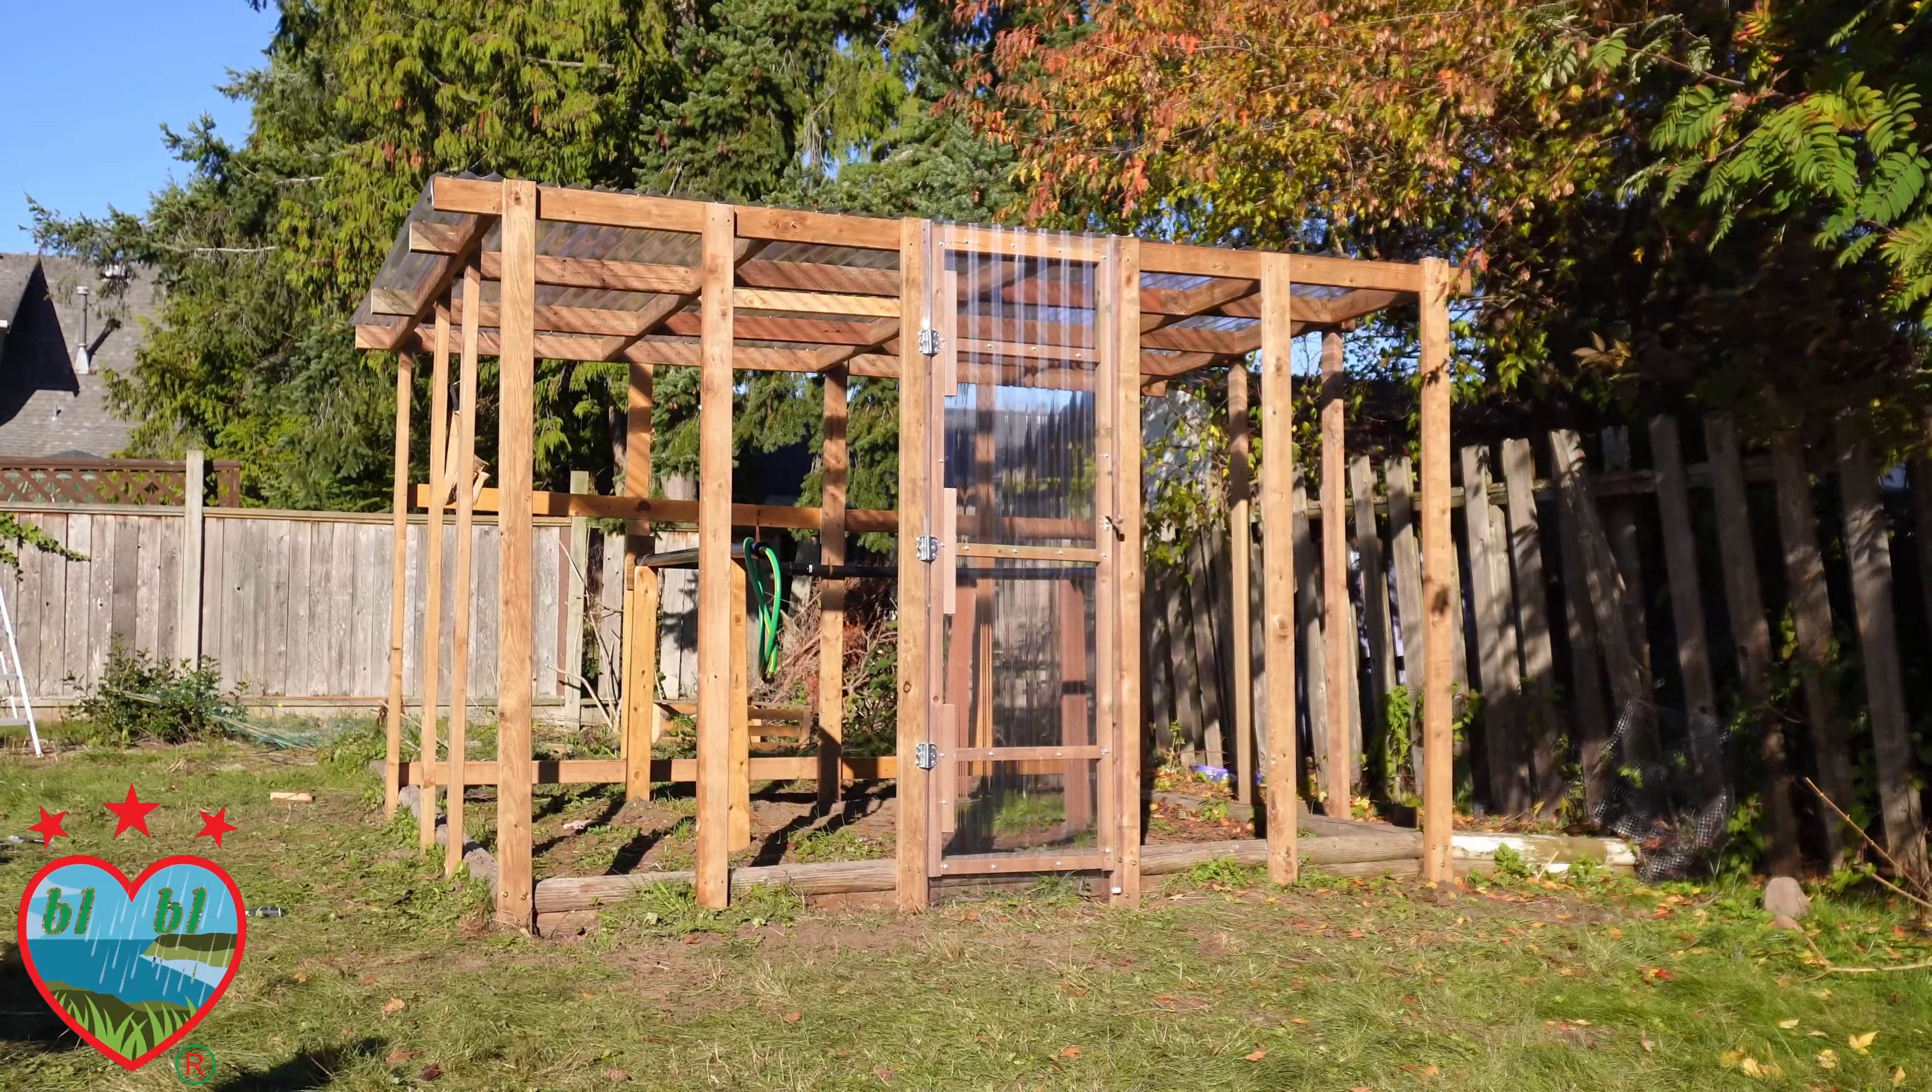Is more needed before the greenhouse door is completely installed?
No.